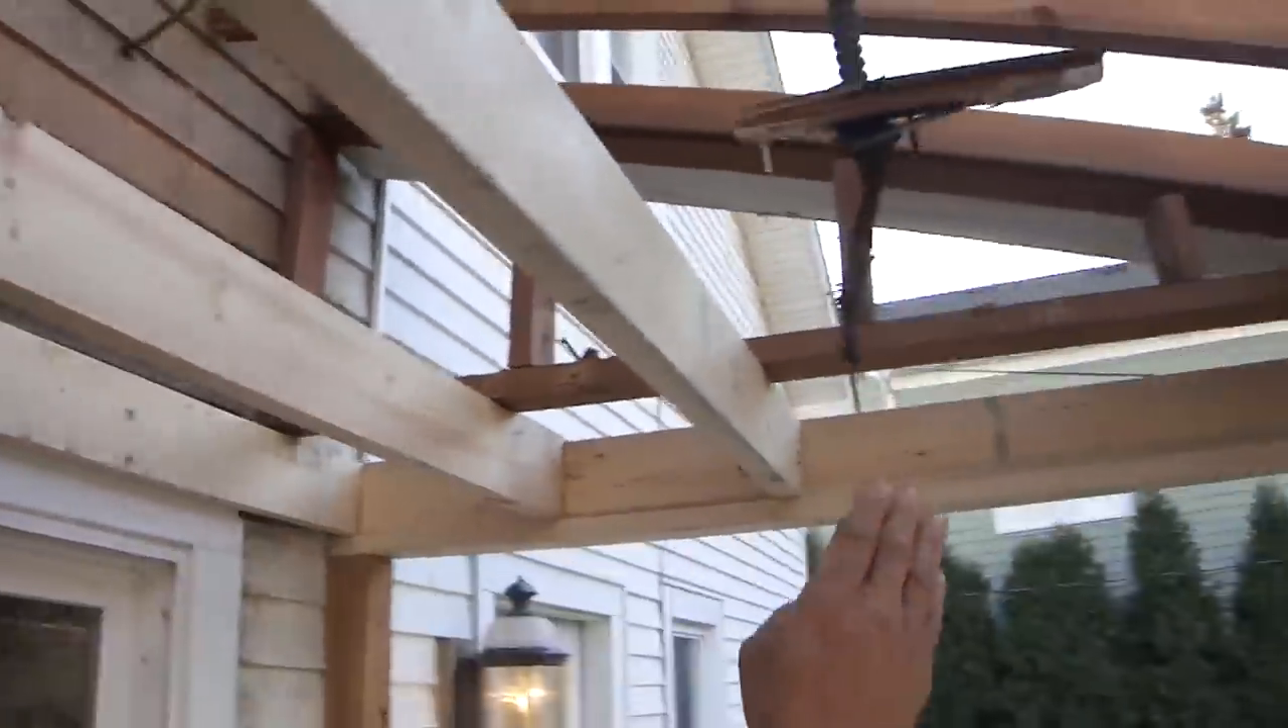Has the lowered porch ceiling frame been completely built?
No.